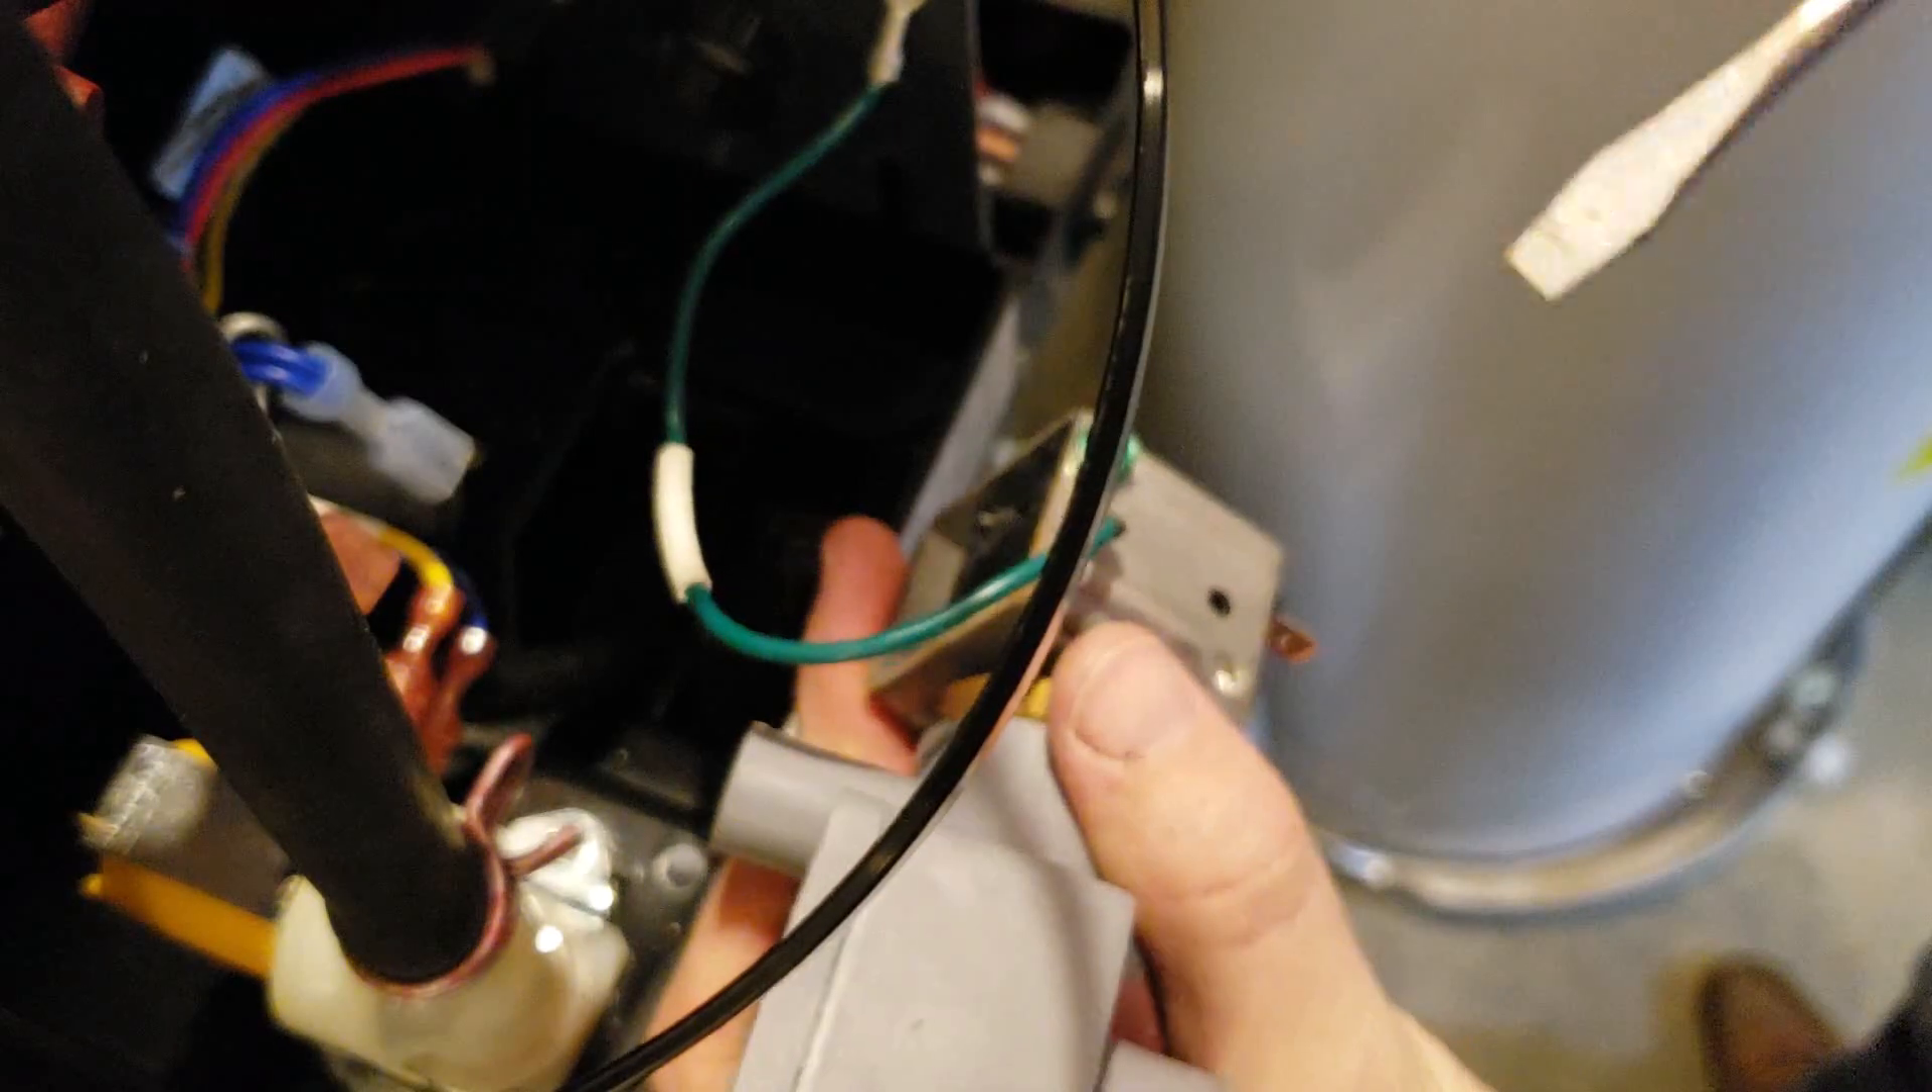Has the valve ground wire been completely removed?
No.